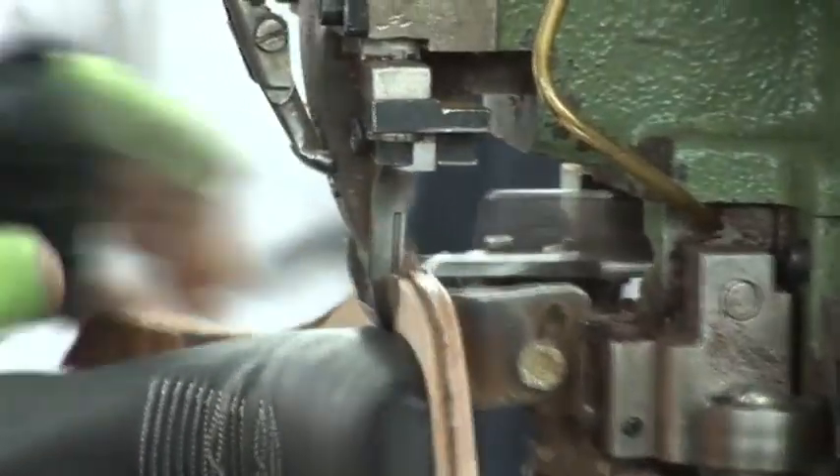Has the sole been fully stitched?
No.